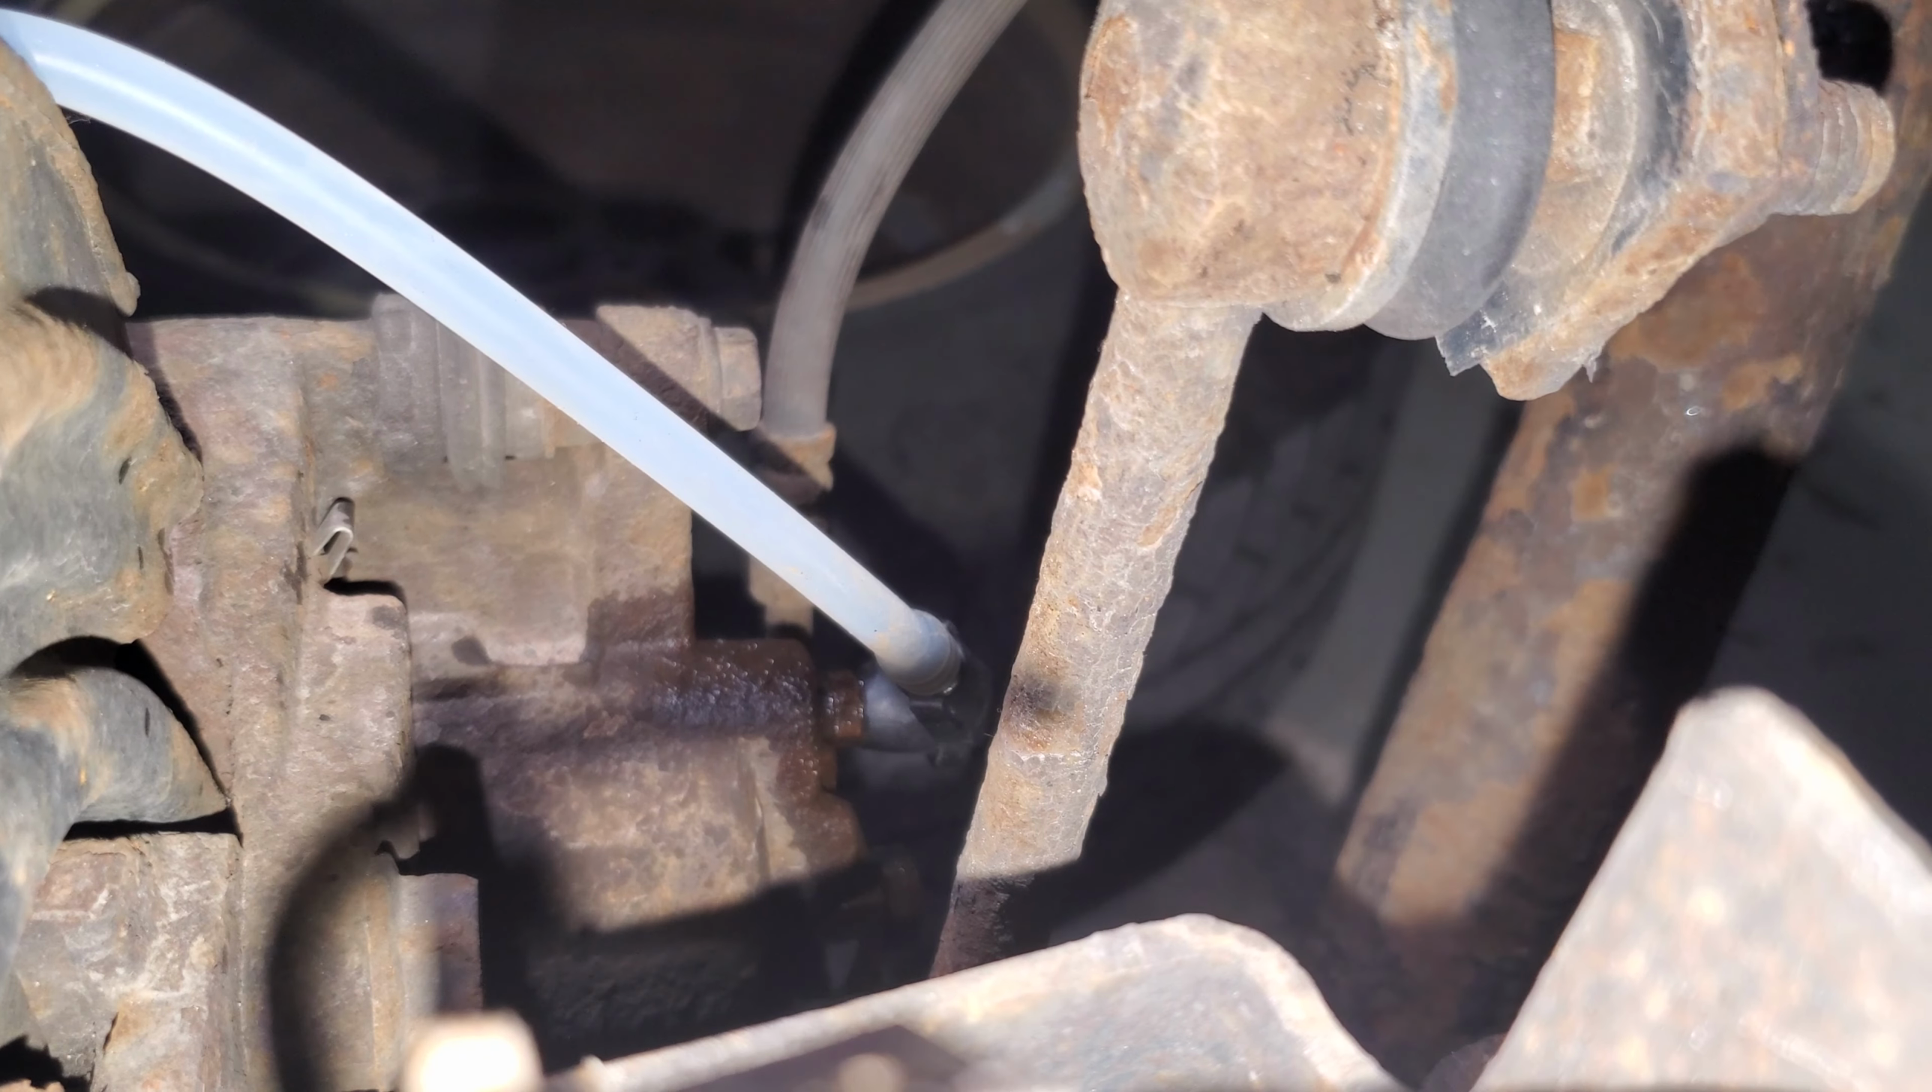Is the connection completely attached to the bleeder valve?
Yes.